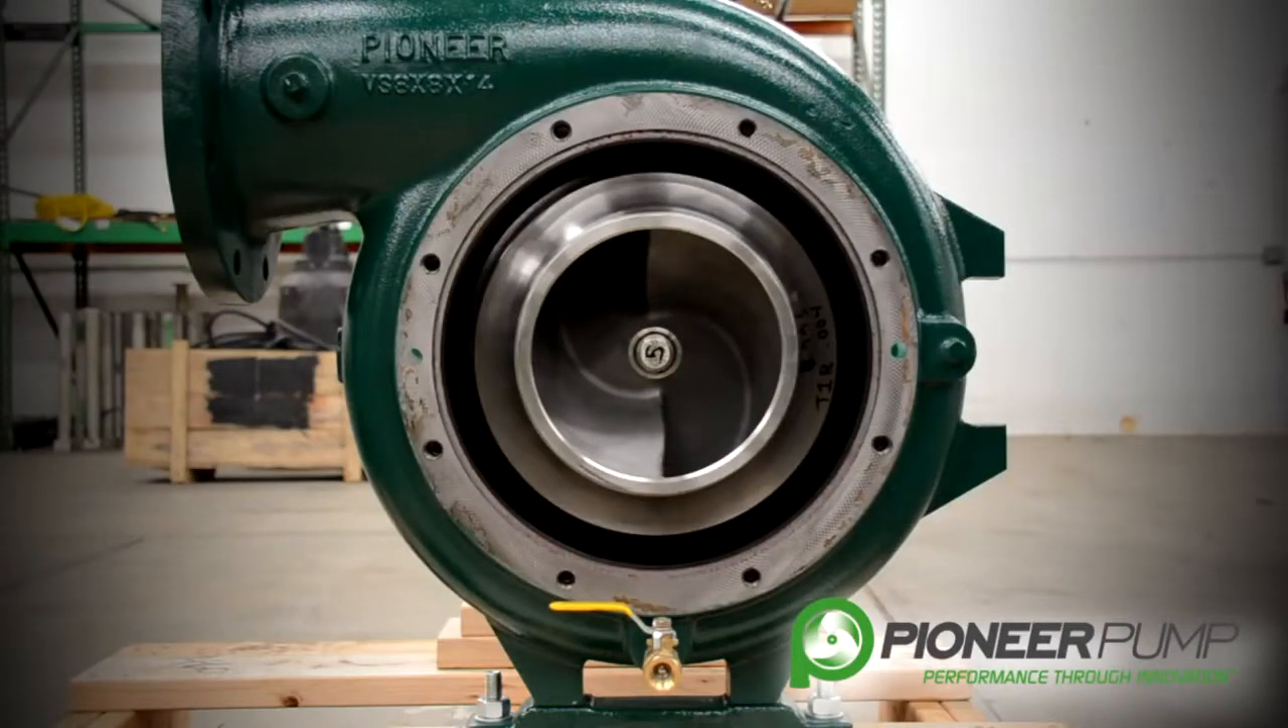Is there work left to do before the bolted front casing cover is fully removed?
No.